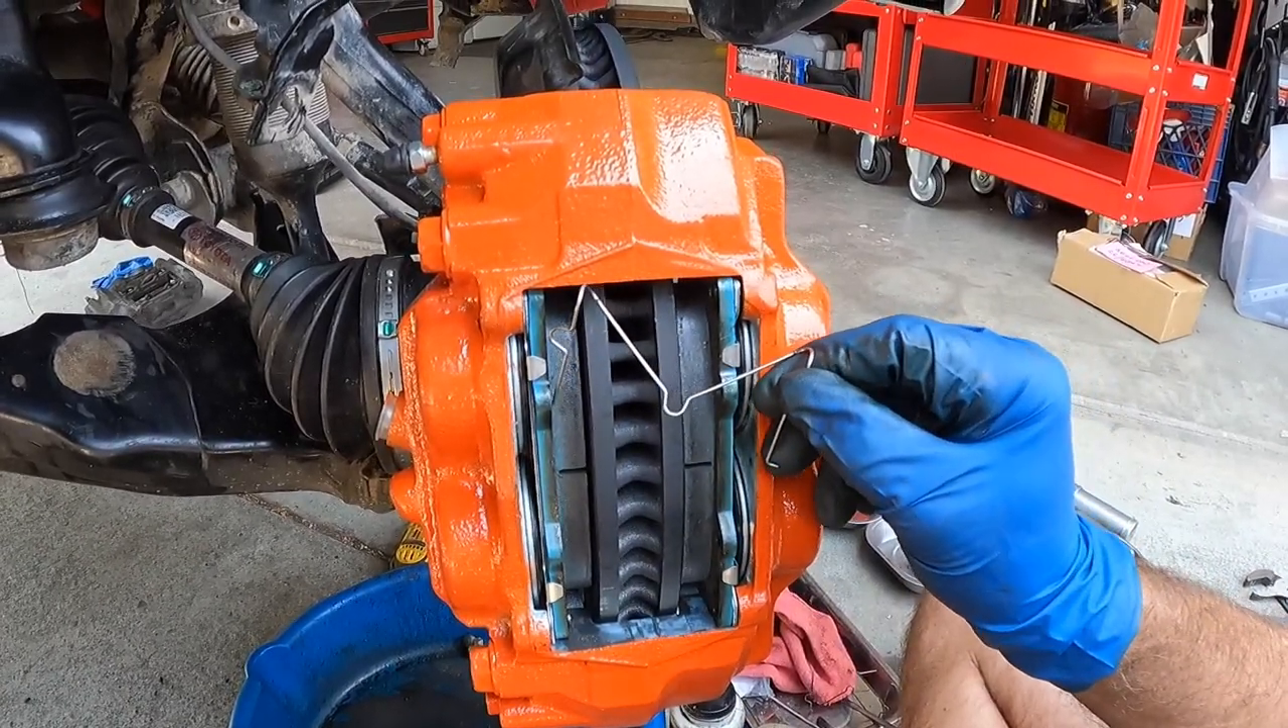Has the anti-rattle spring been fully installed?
No.